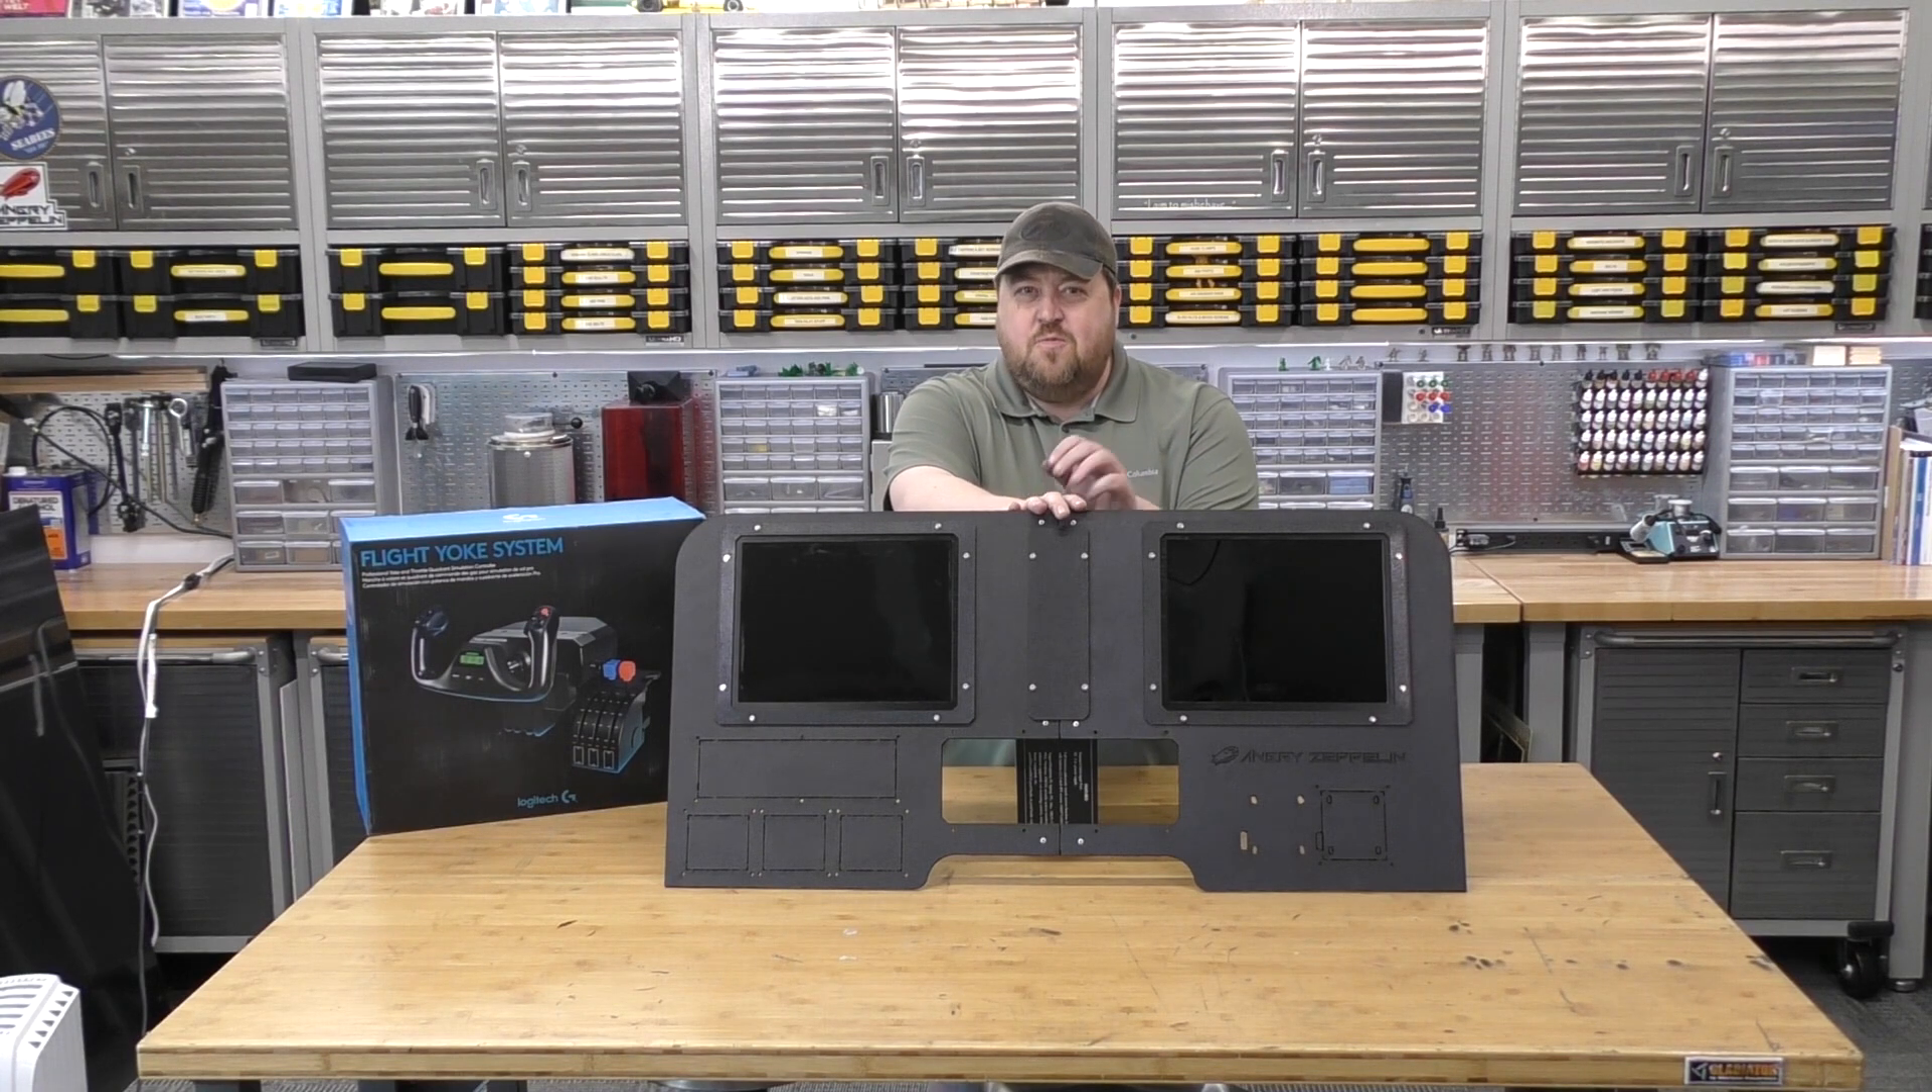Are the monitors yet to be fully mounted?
No.